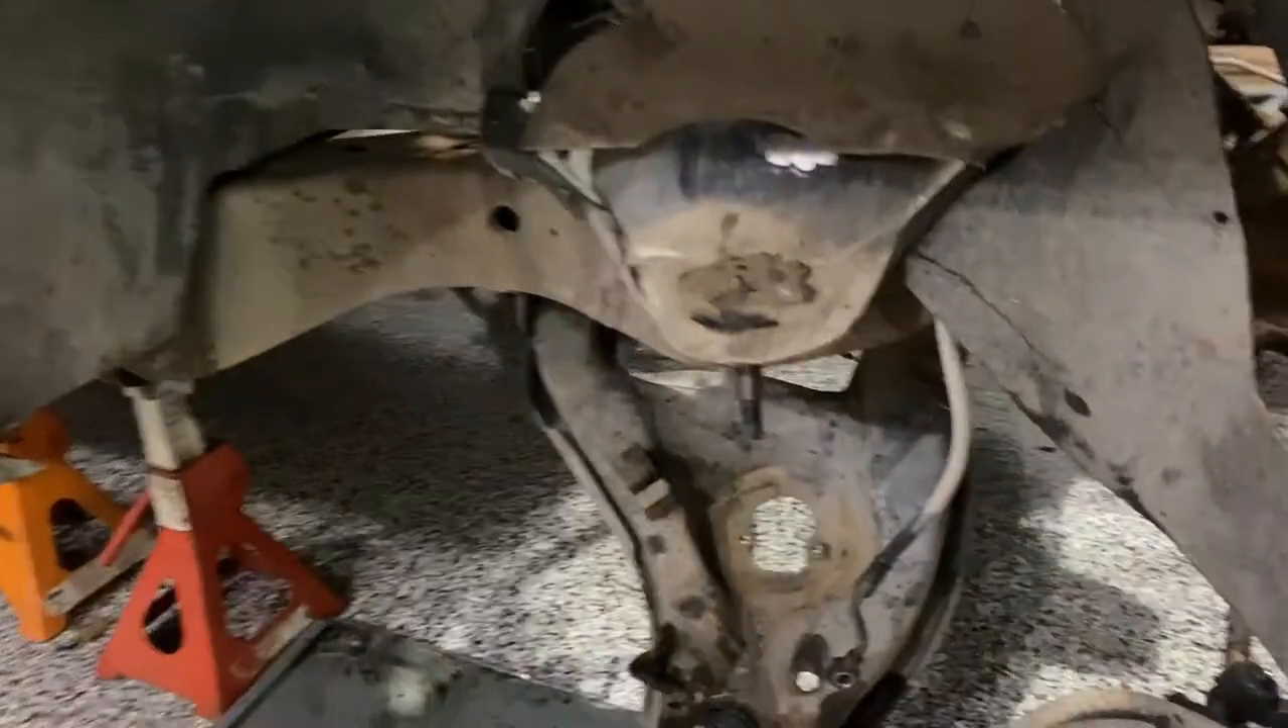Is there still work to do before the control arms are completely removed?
Yes.